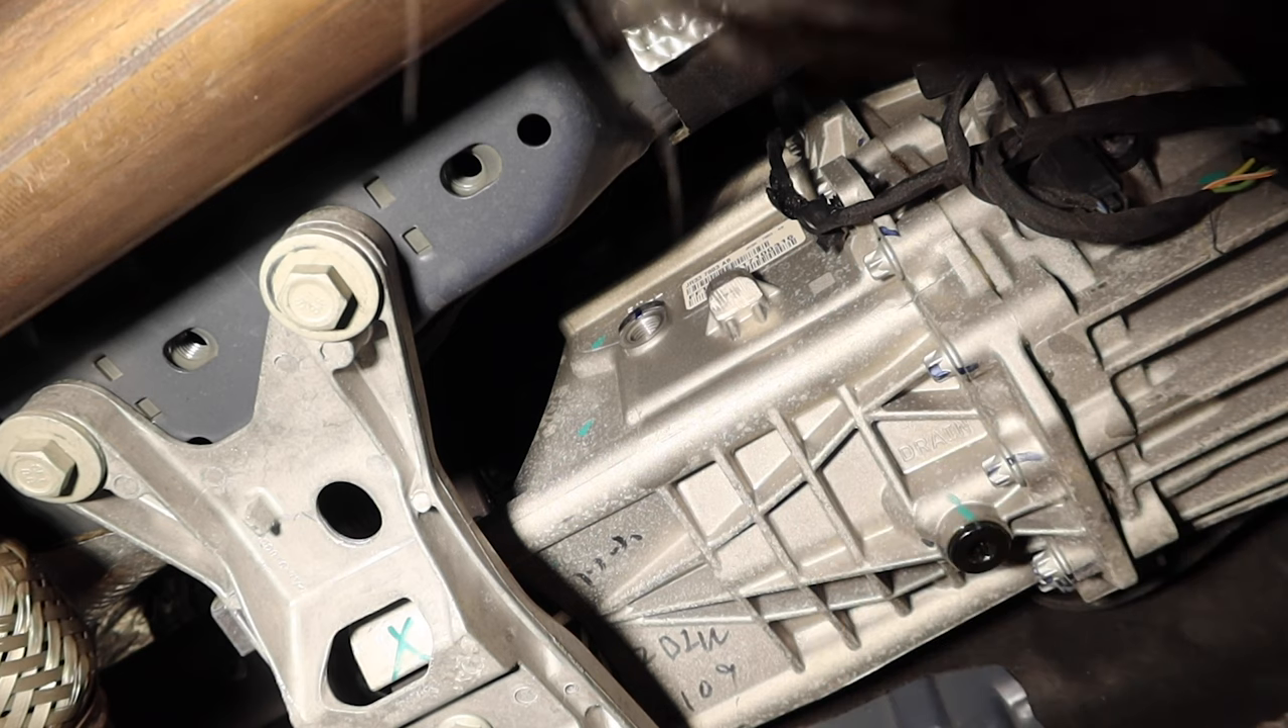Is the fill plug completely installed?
No.